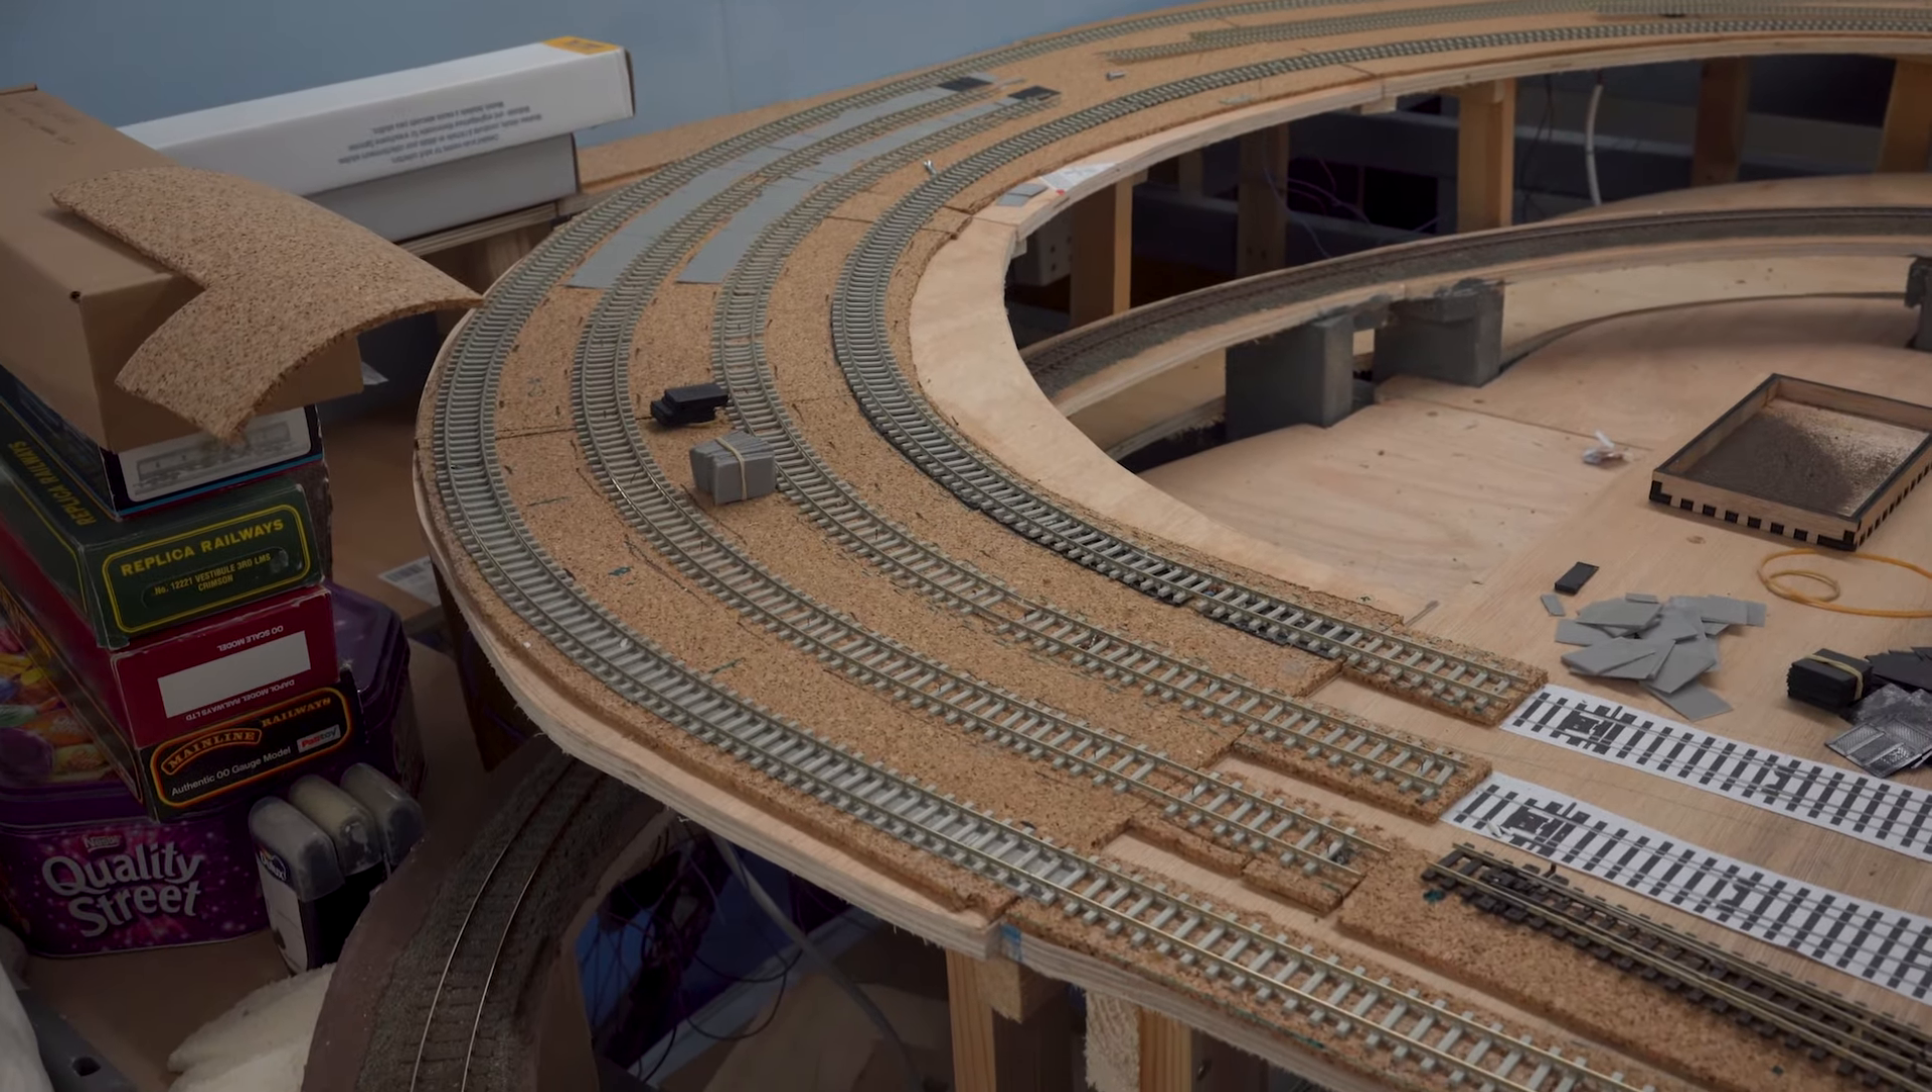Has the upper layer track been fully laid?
No.